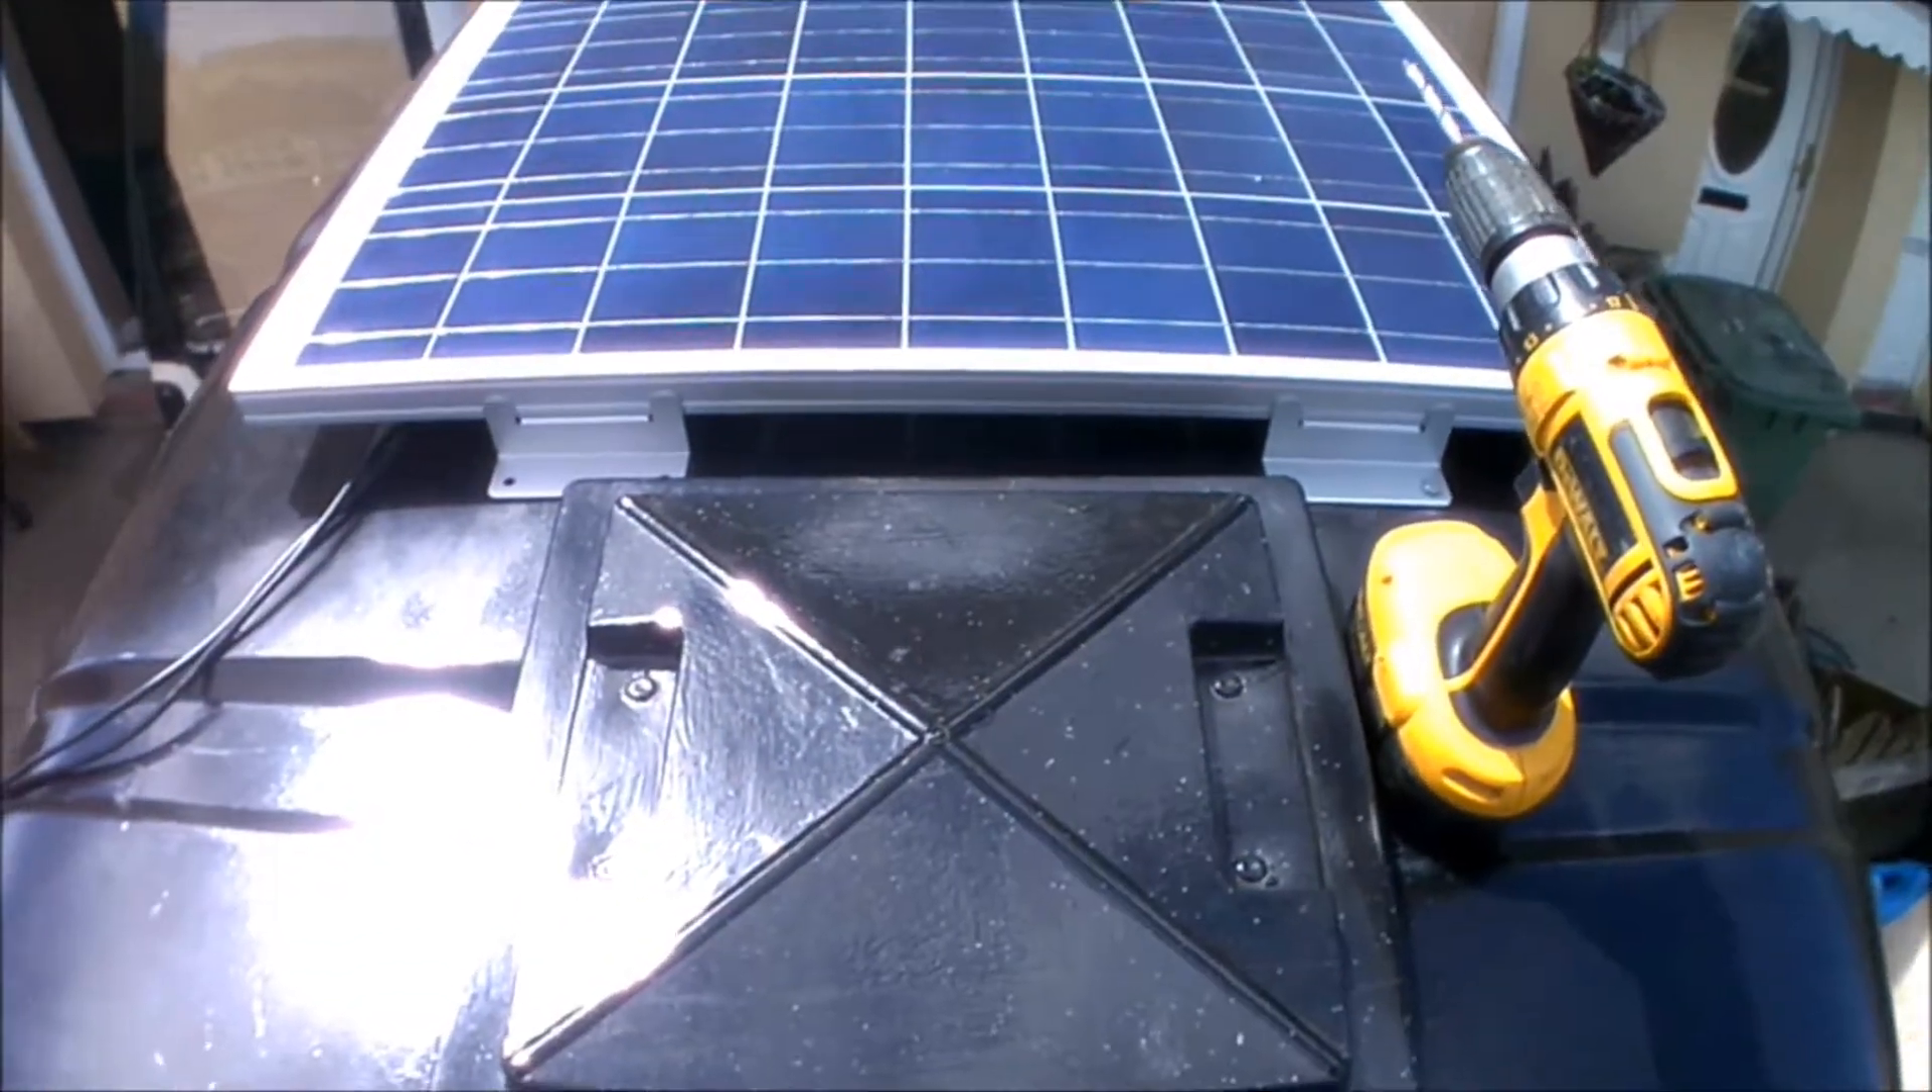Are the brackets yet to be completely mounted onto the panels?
No.